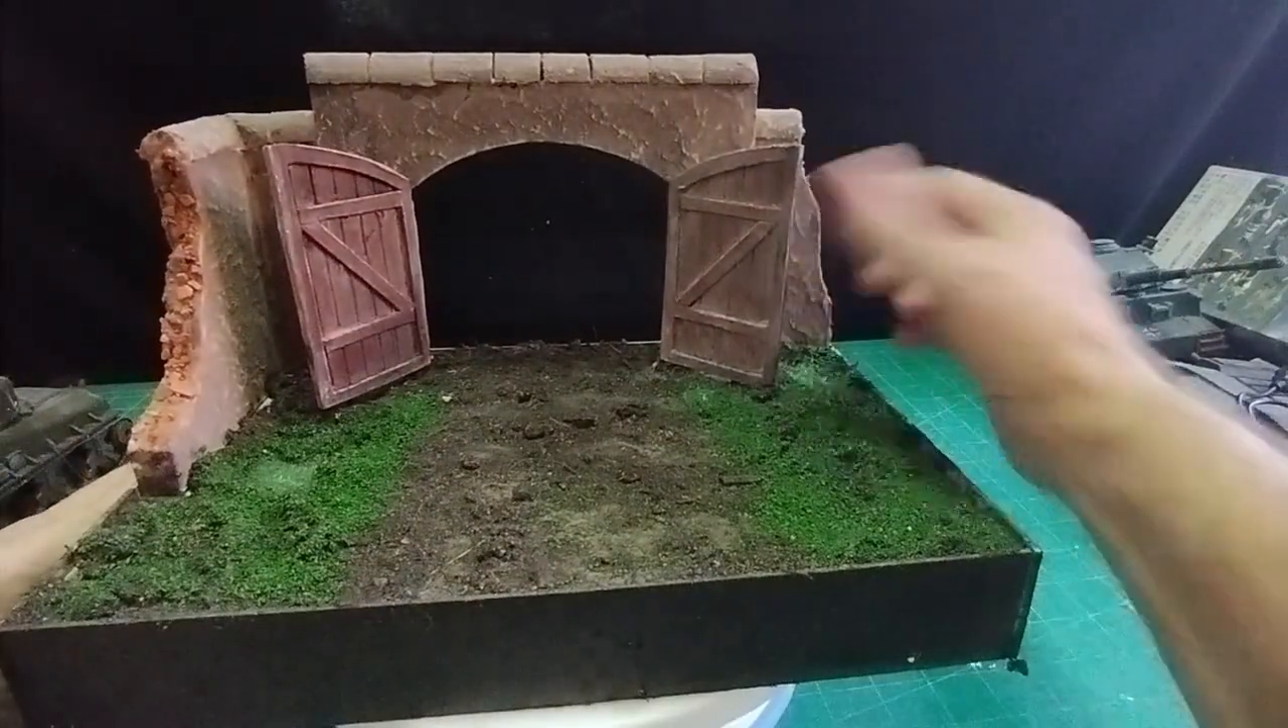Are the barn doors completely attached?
Yes.